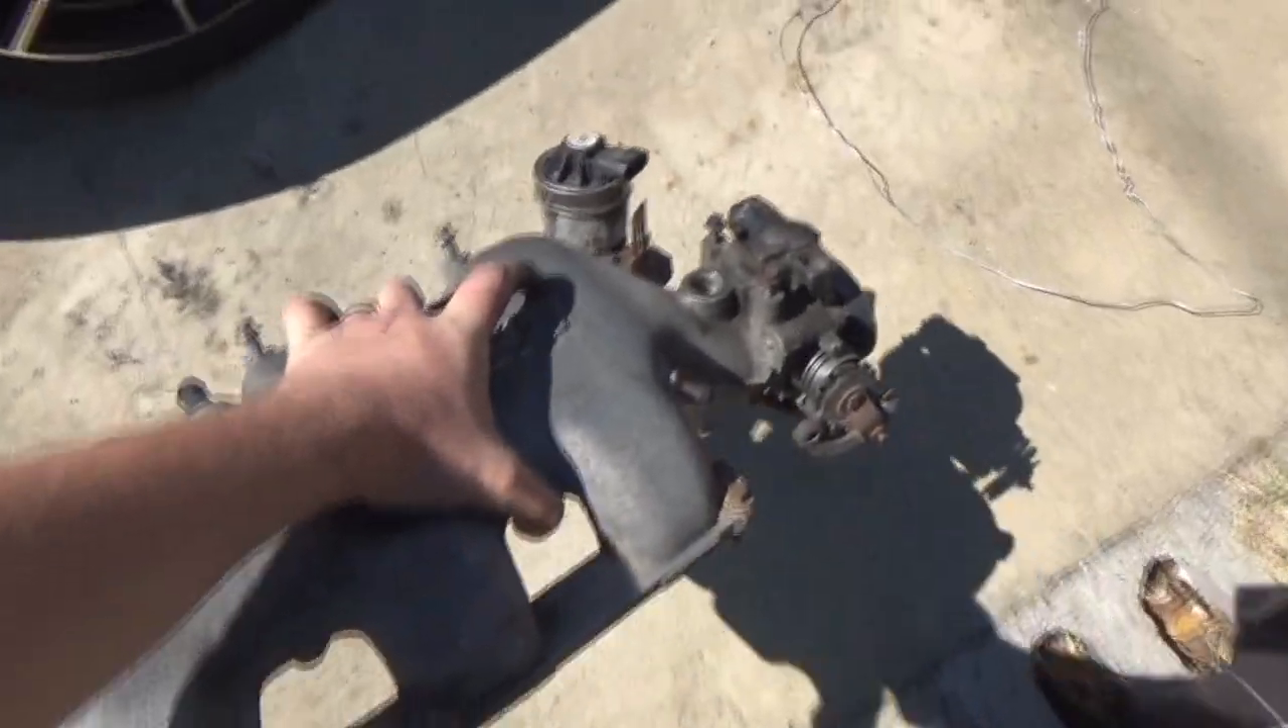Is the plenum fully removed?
Yes.